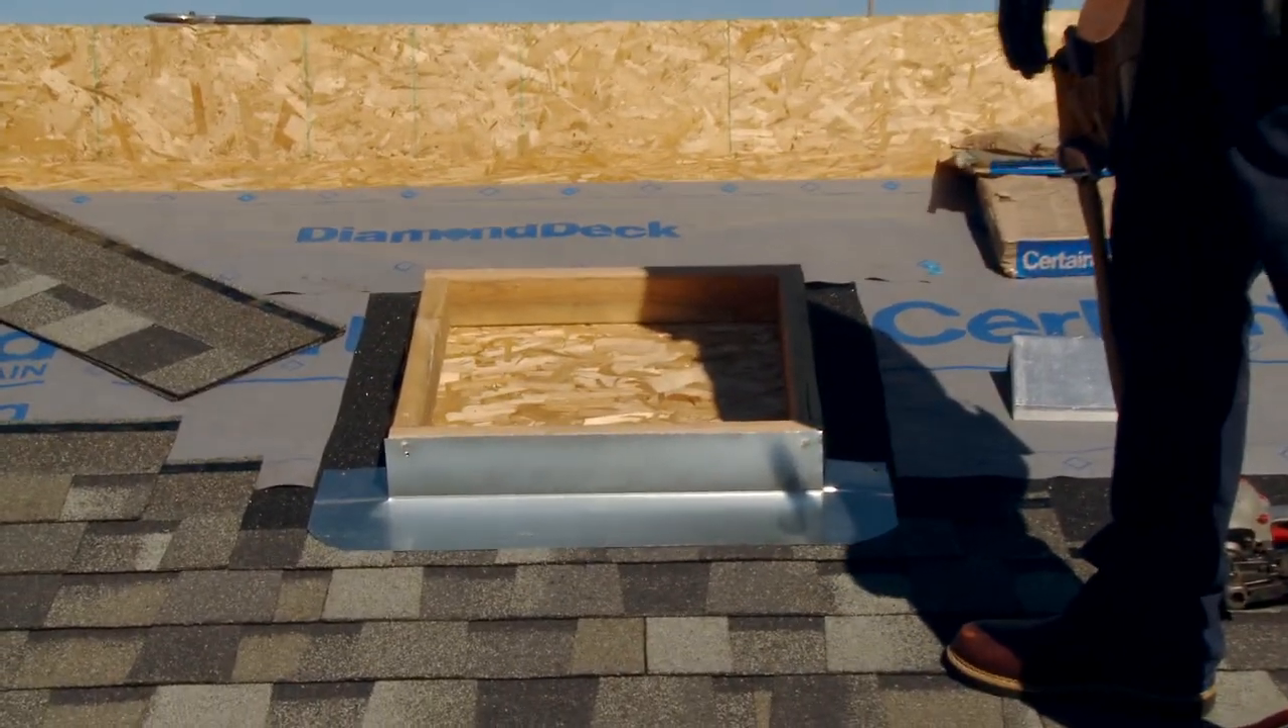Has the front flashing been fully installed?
Yes.